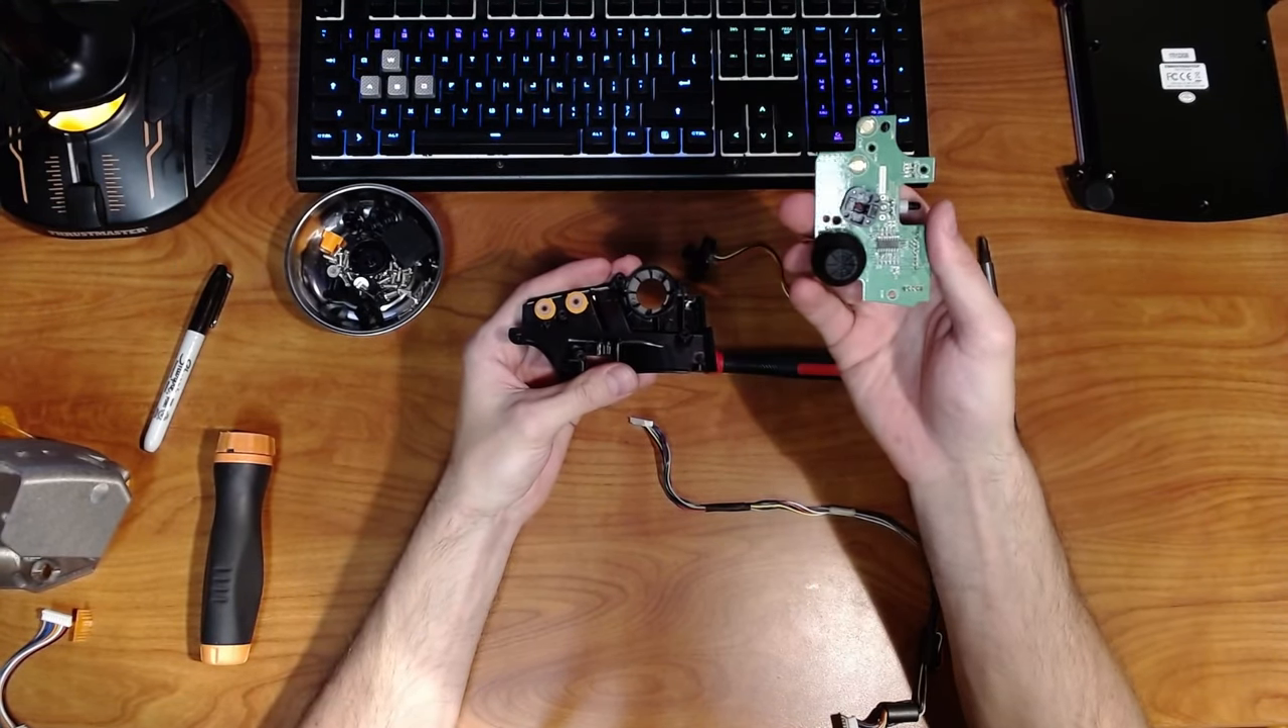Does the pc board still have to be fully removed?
No.